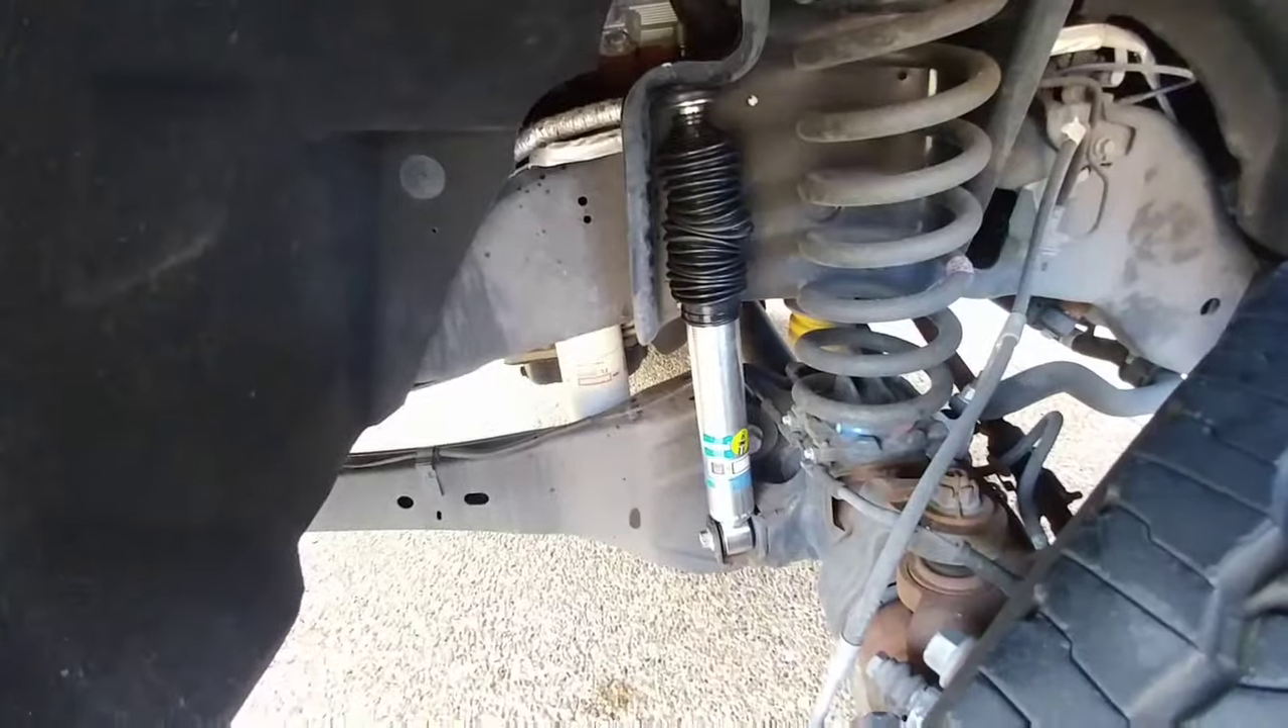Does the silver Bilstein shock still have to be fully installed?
No.